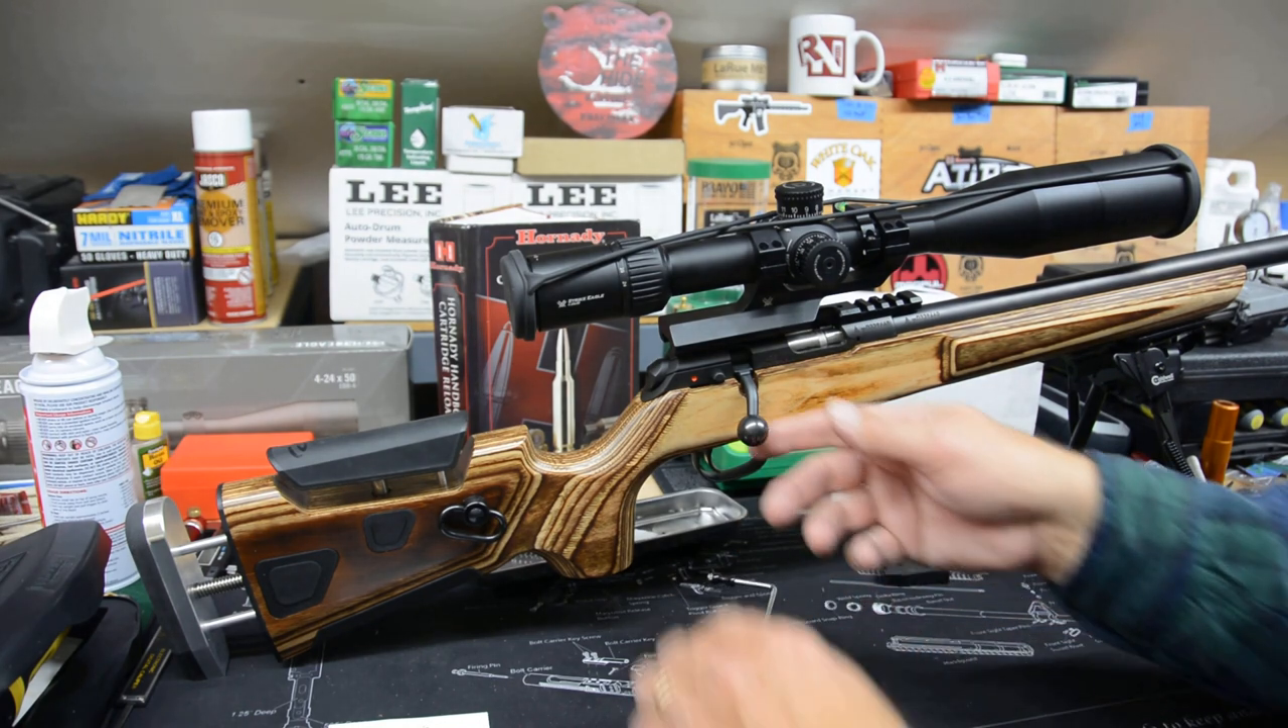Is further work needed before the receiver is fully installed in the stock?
No.